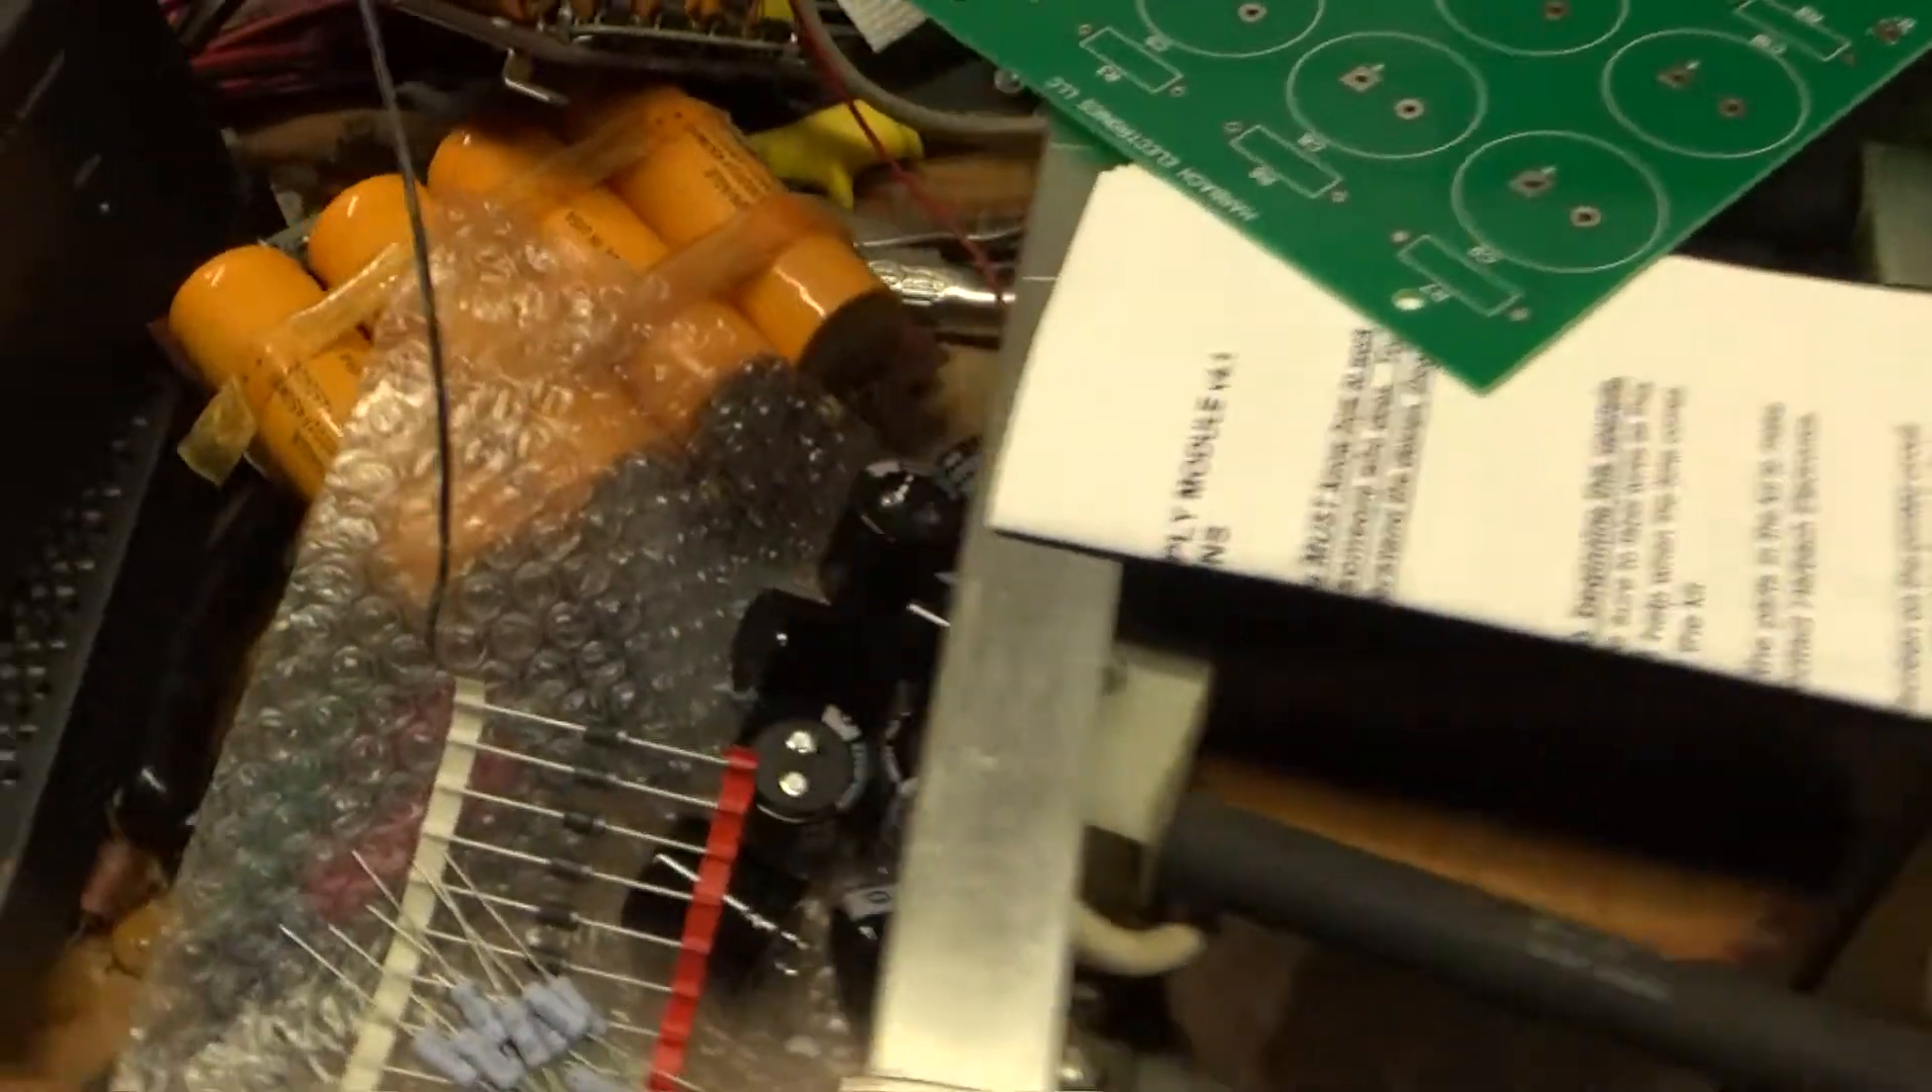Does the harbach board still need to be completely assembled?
Yes.